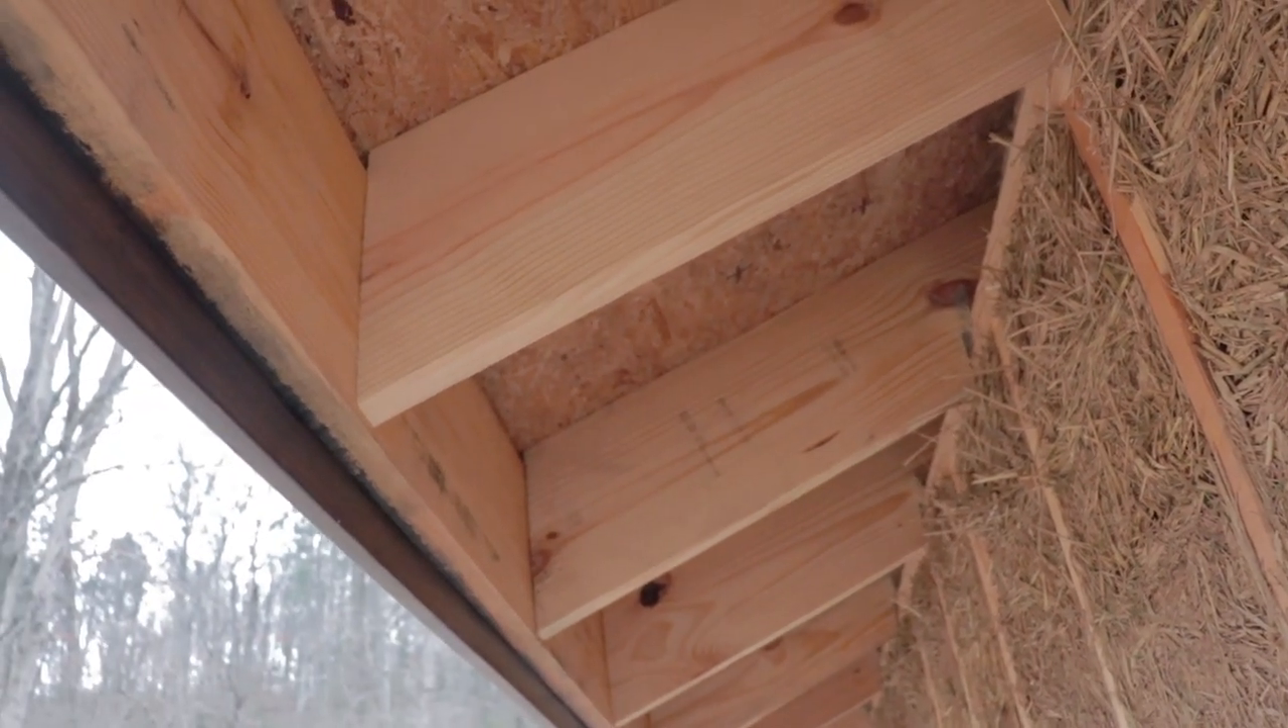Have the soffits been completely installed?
No.